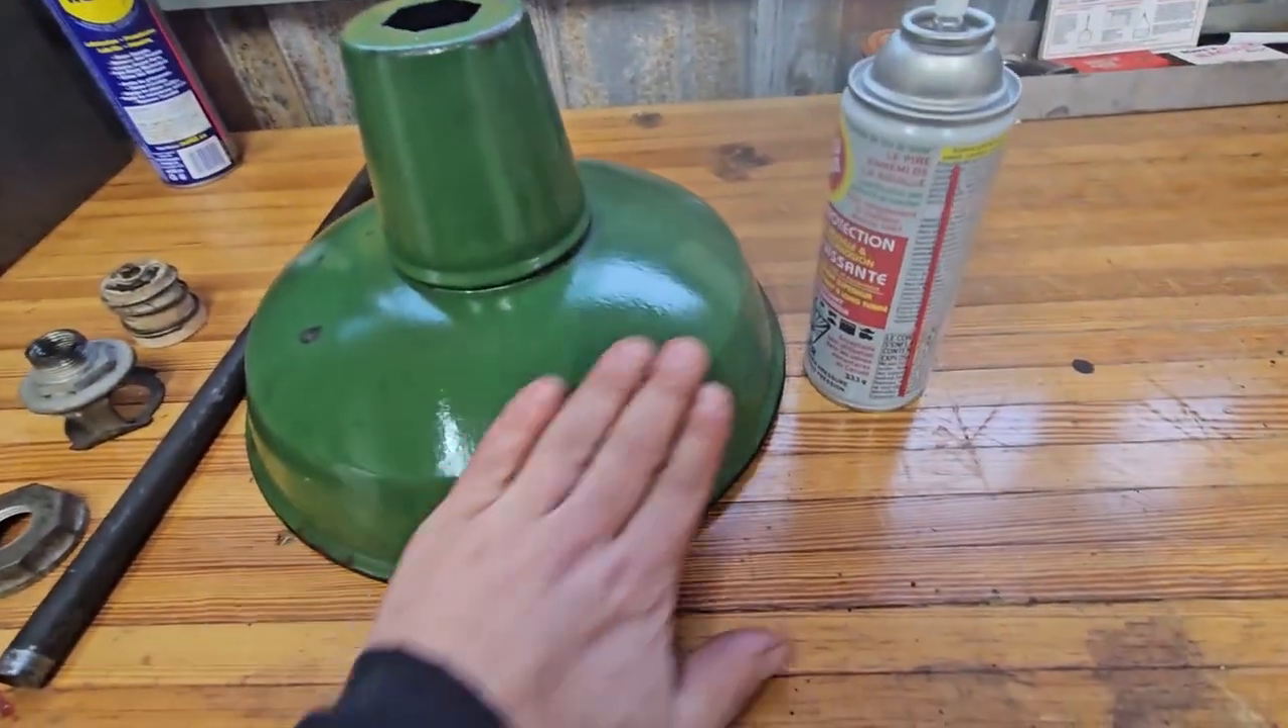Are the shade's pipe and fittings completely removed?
Yes.